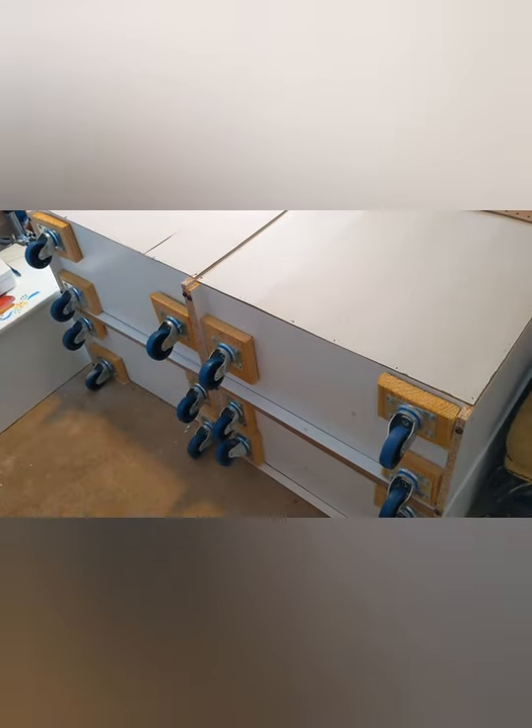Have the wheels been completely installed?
Yes.